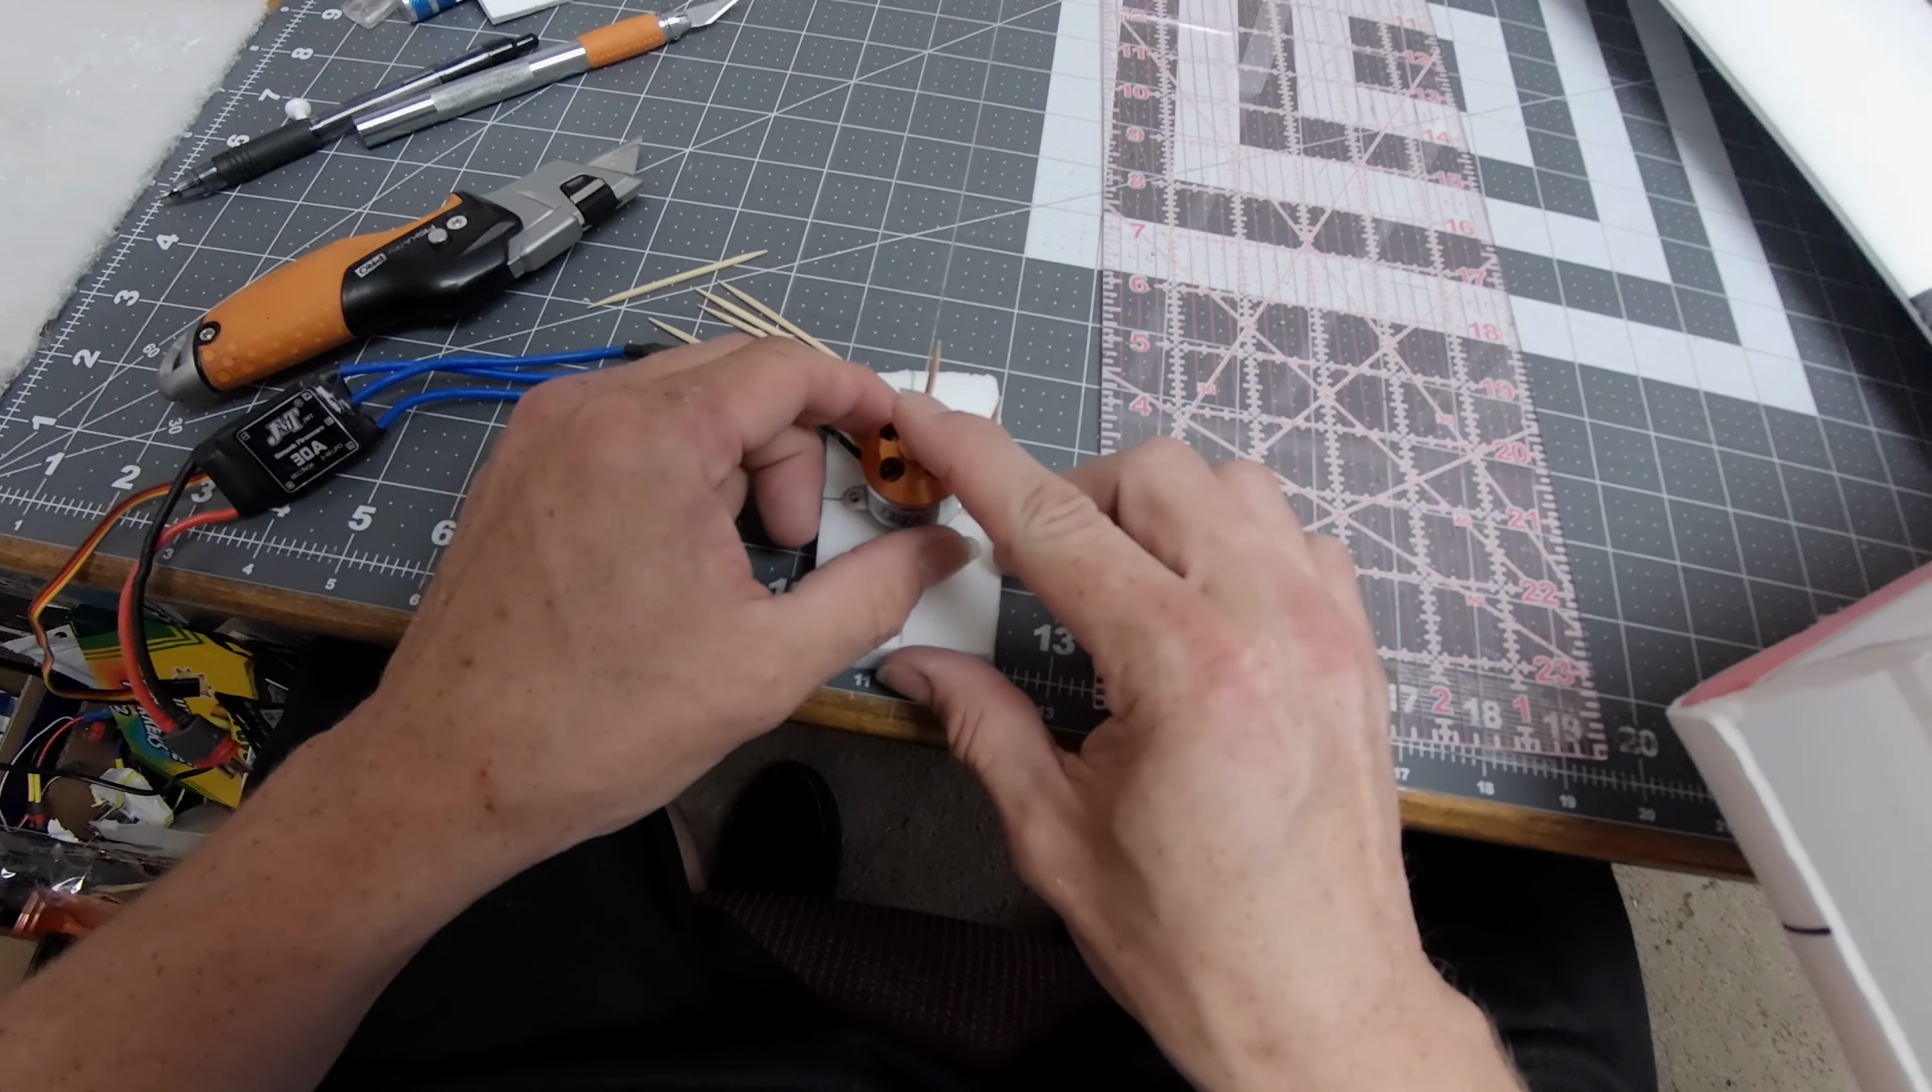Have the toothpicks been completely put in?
No.